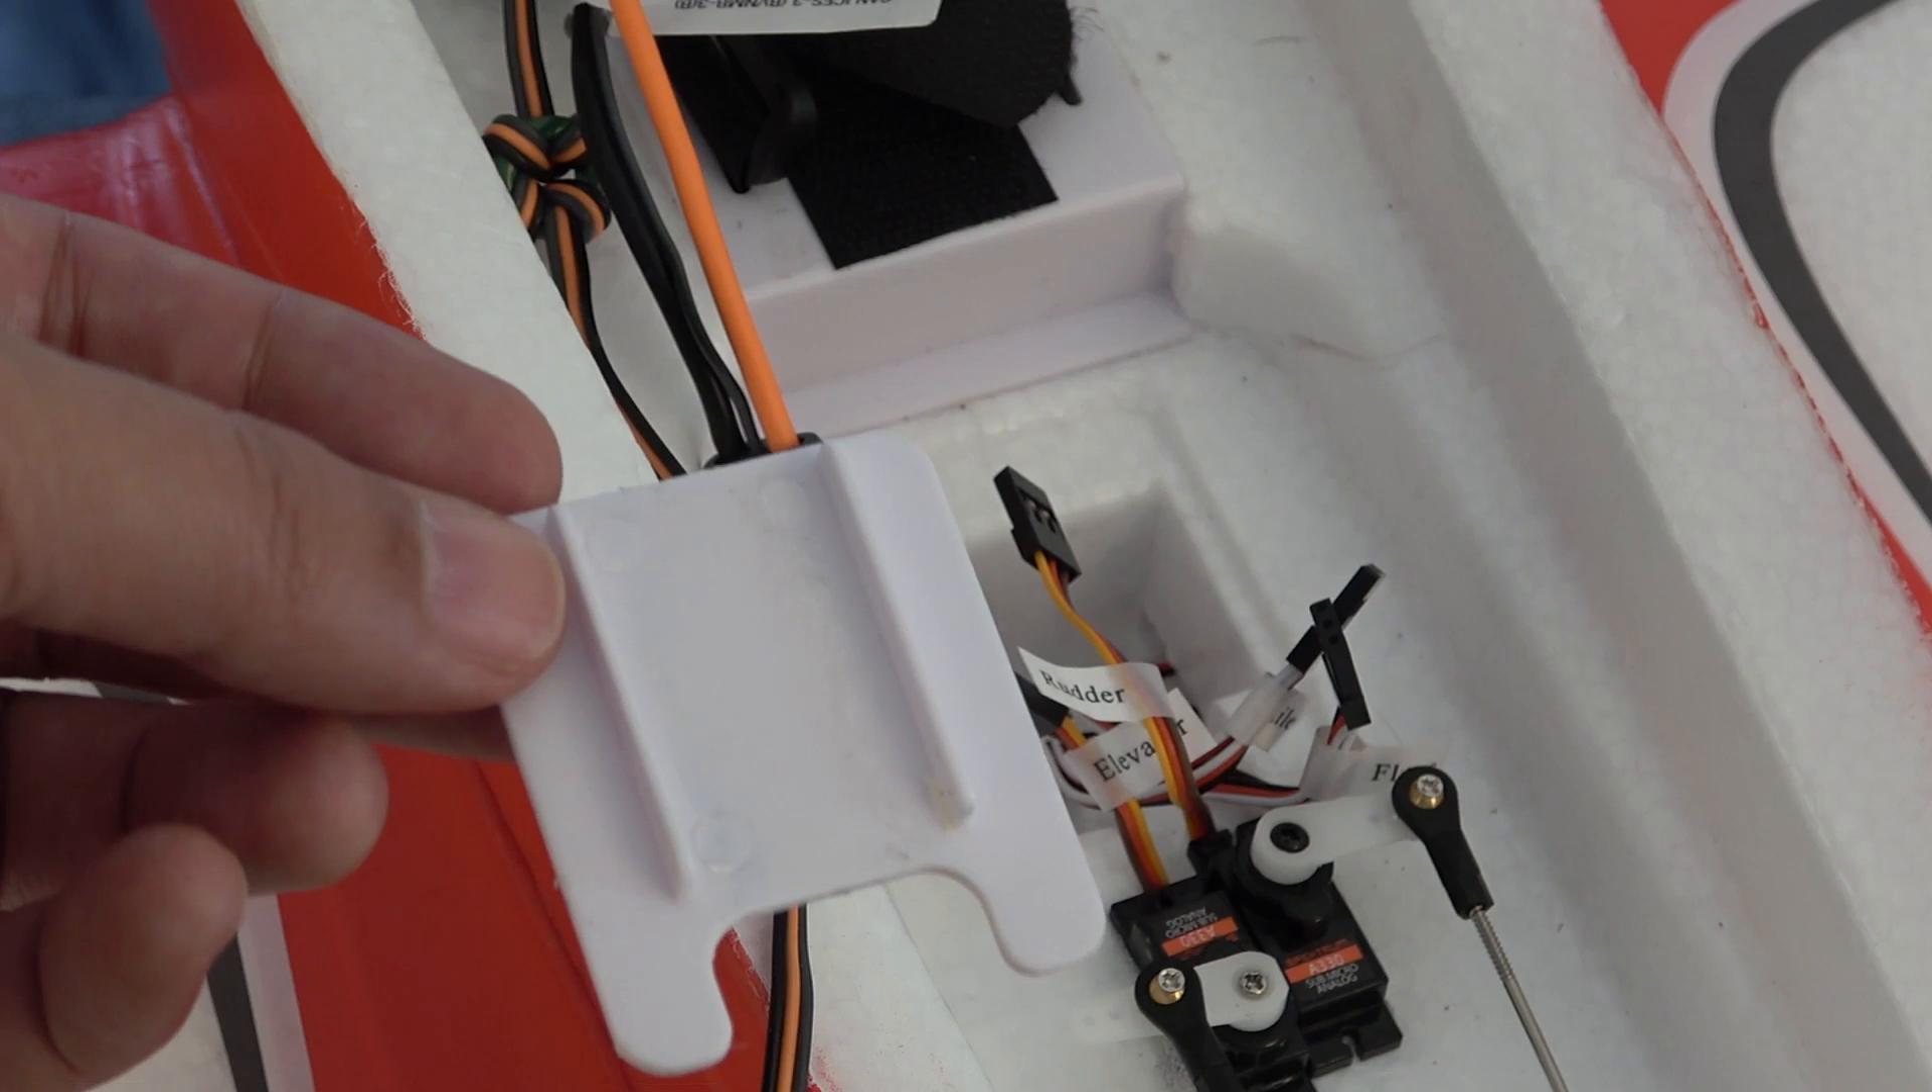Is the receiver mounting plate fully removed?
Yes.